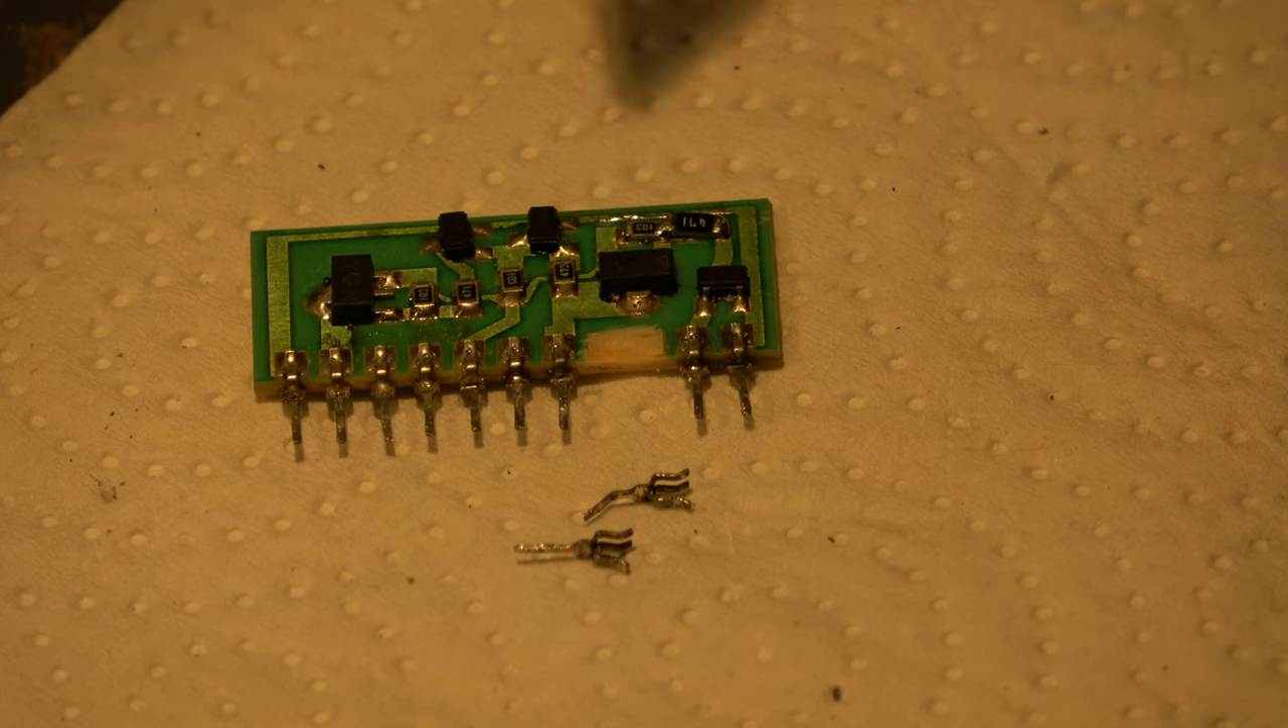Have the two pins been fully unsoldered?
Yes.